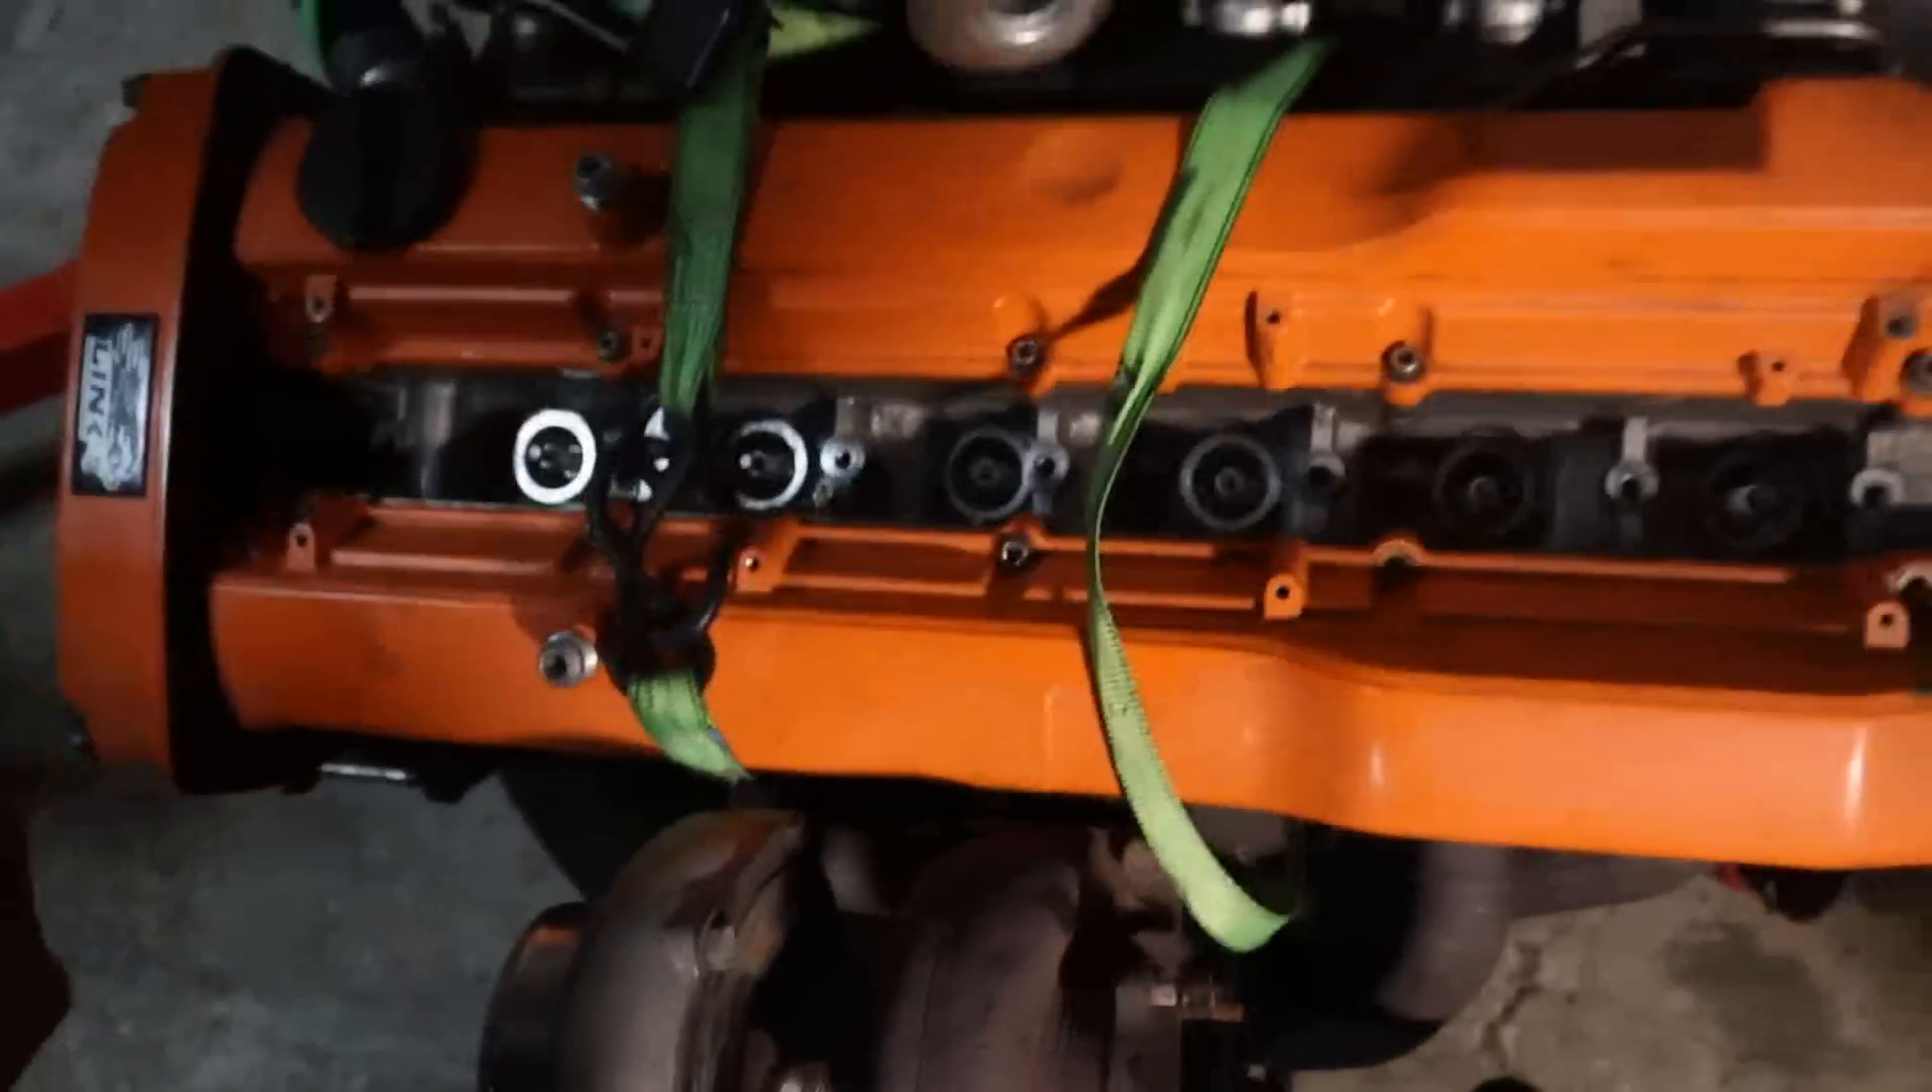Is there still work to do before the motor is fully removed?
No.